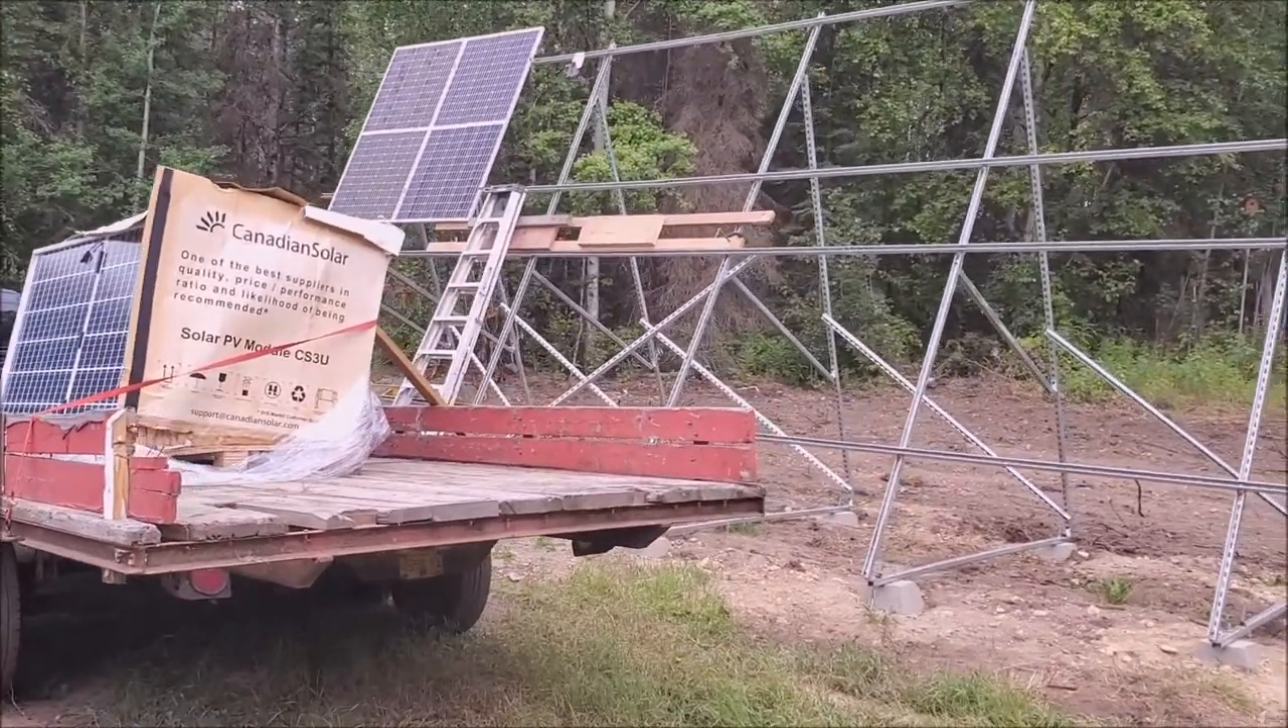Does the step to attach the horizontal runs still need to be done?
No.